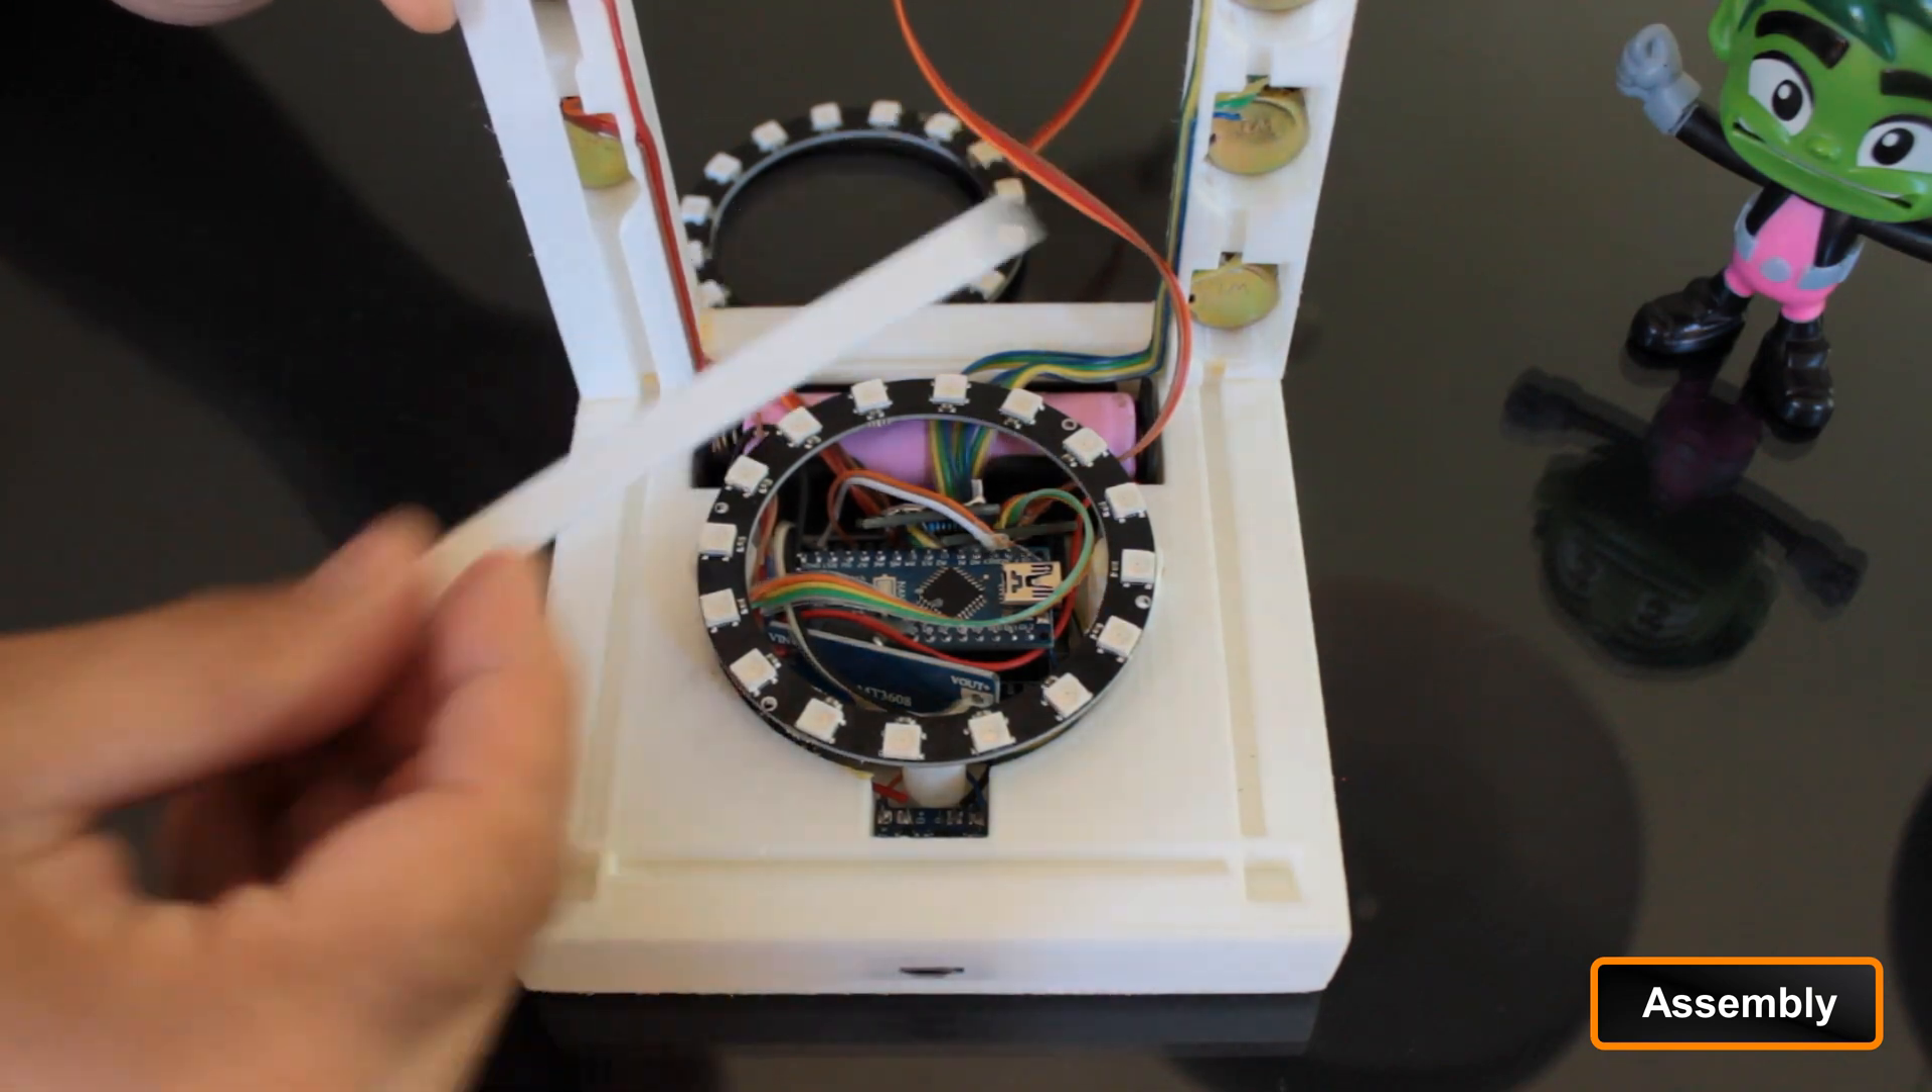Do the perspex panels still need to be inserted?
Yes.